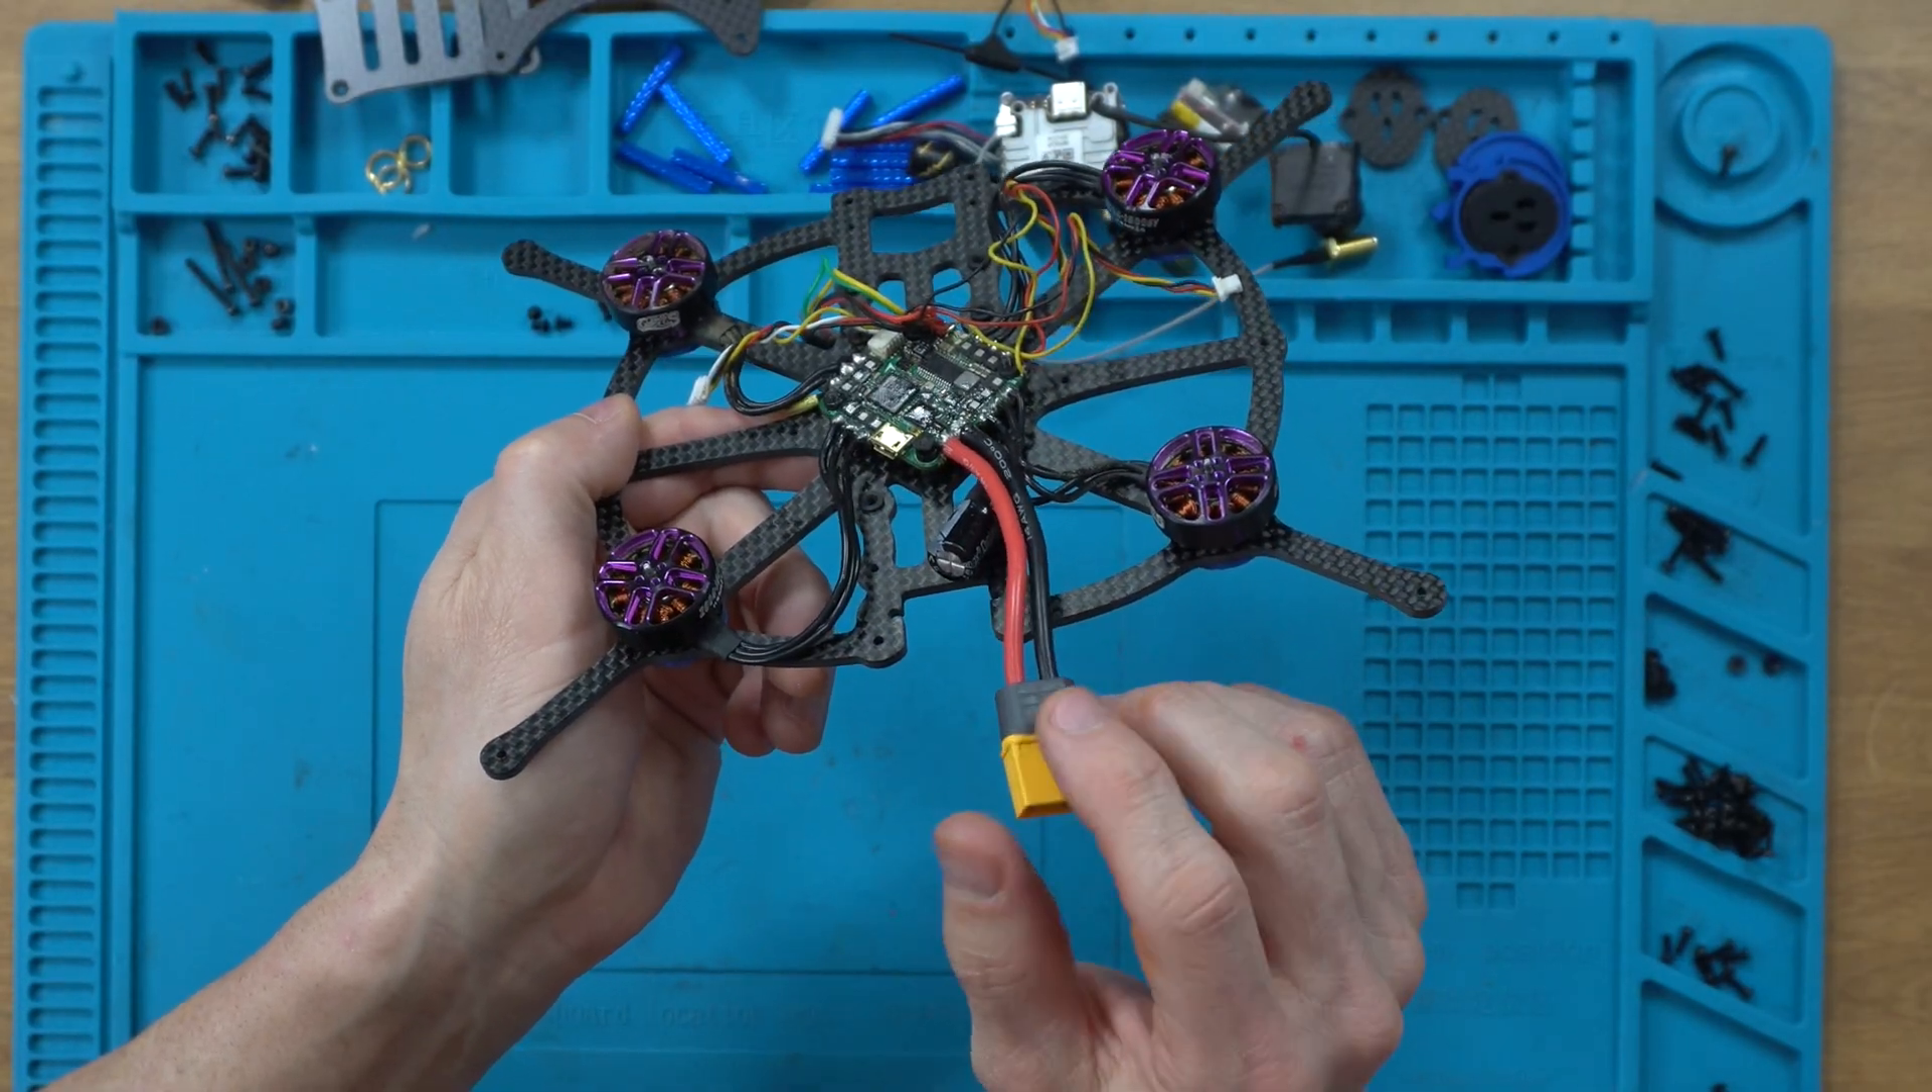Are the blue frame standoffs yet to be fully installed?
Yes.